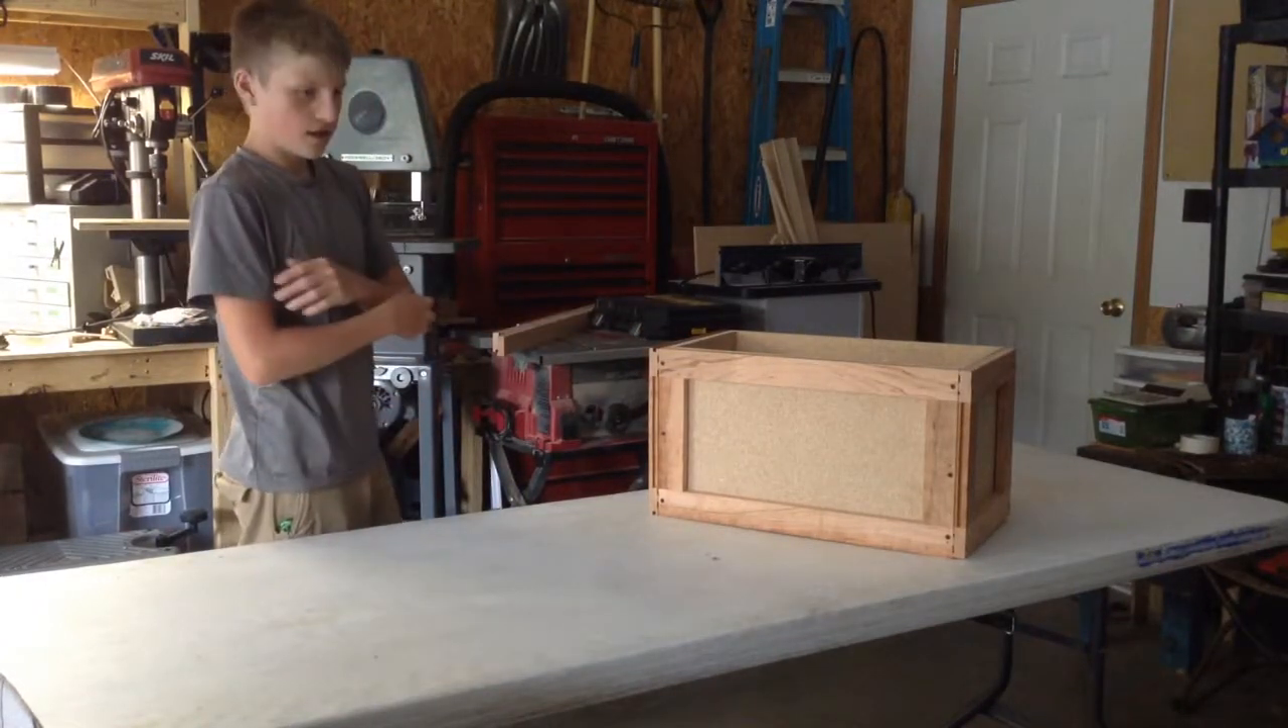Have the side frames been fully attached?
Yes.